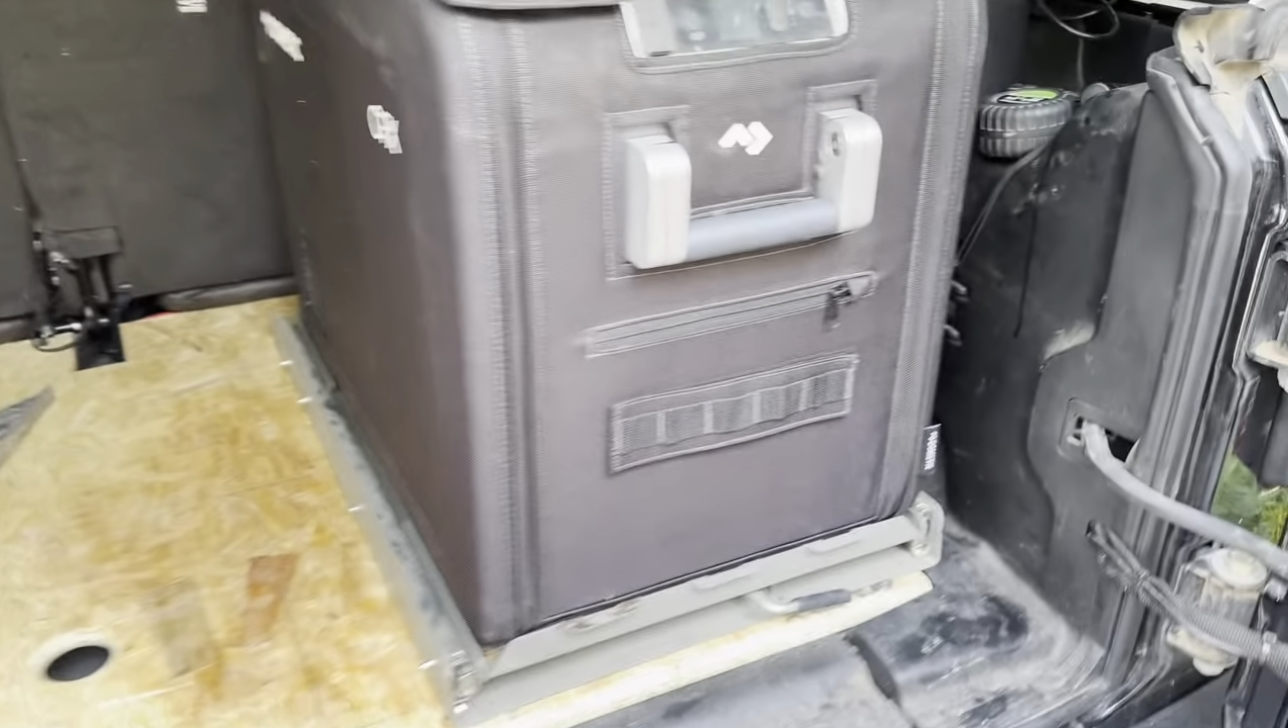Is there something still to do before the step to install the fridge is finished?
No.